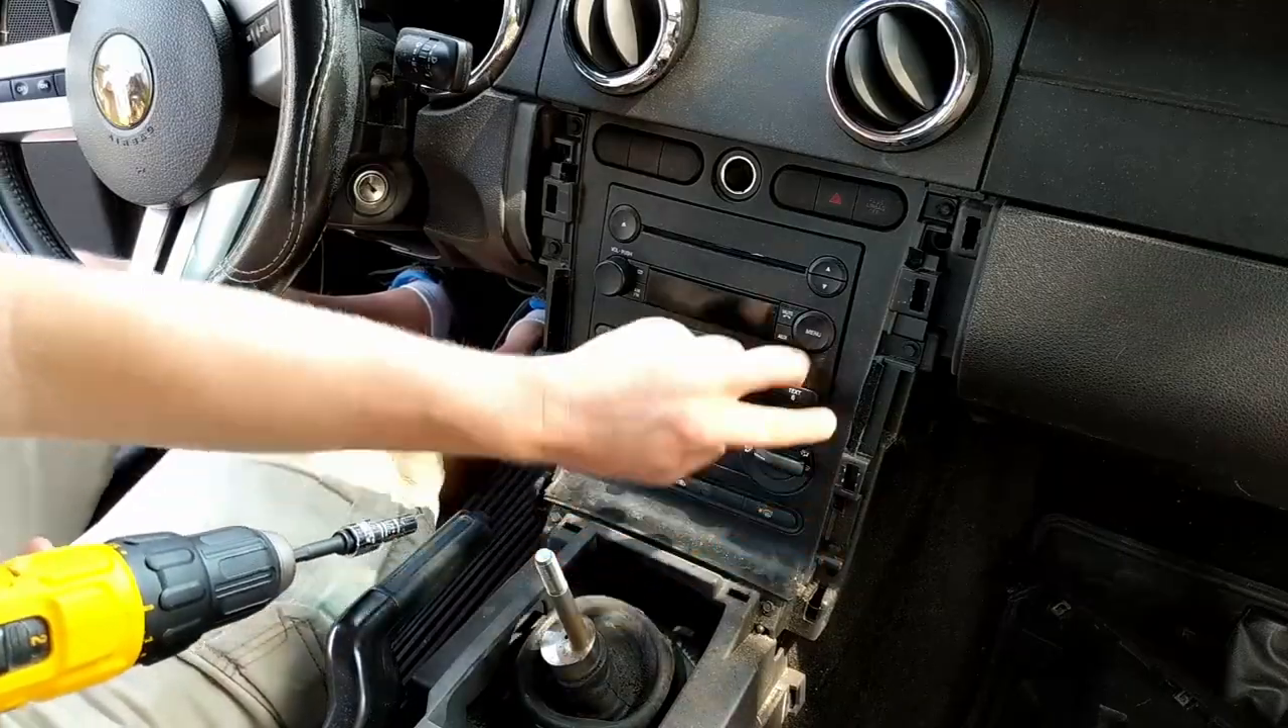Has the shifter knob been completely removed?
Yes.